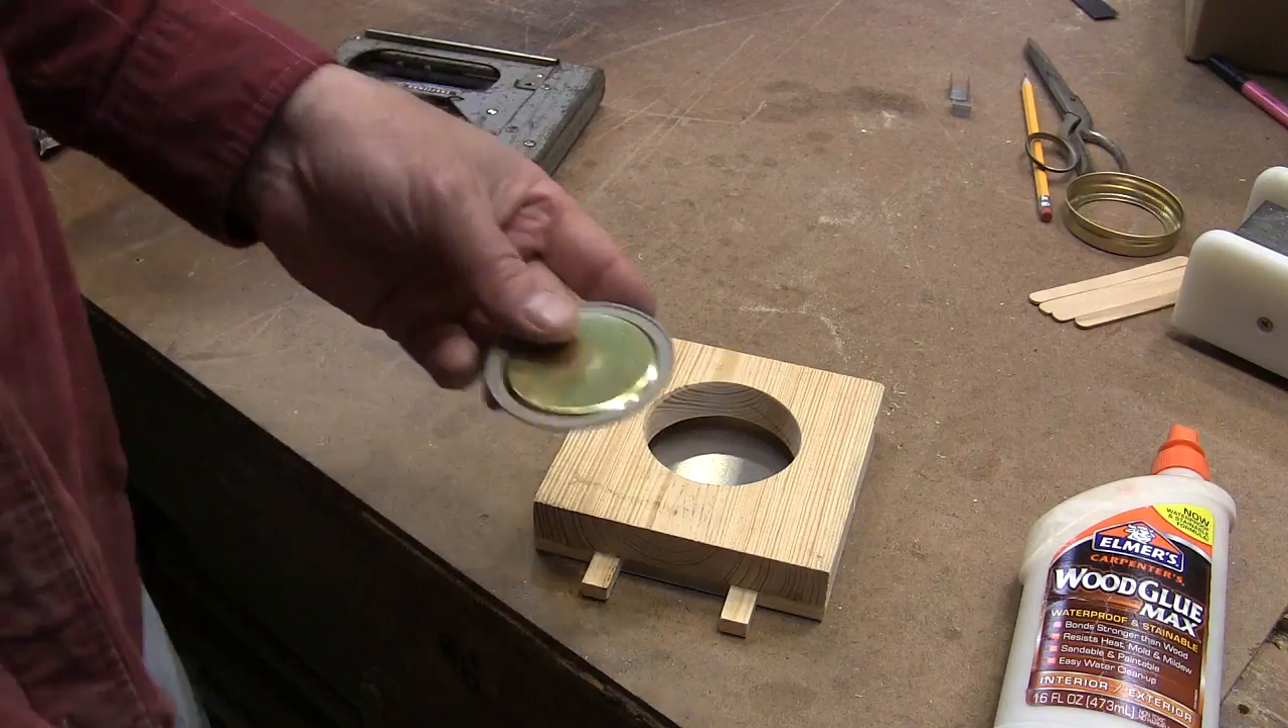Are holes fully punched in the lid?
No.